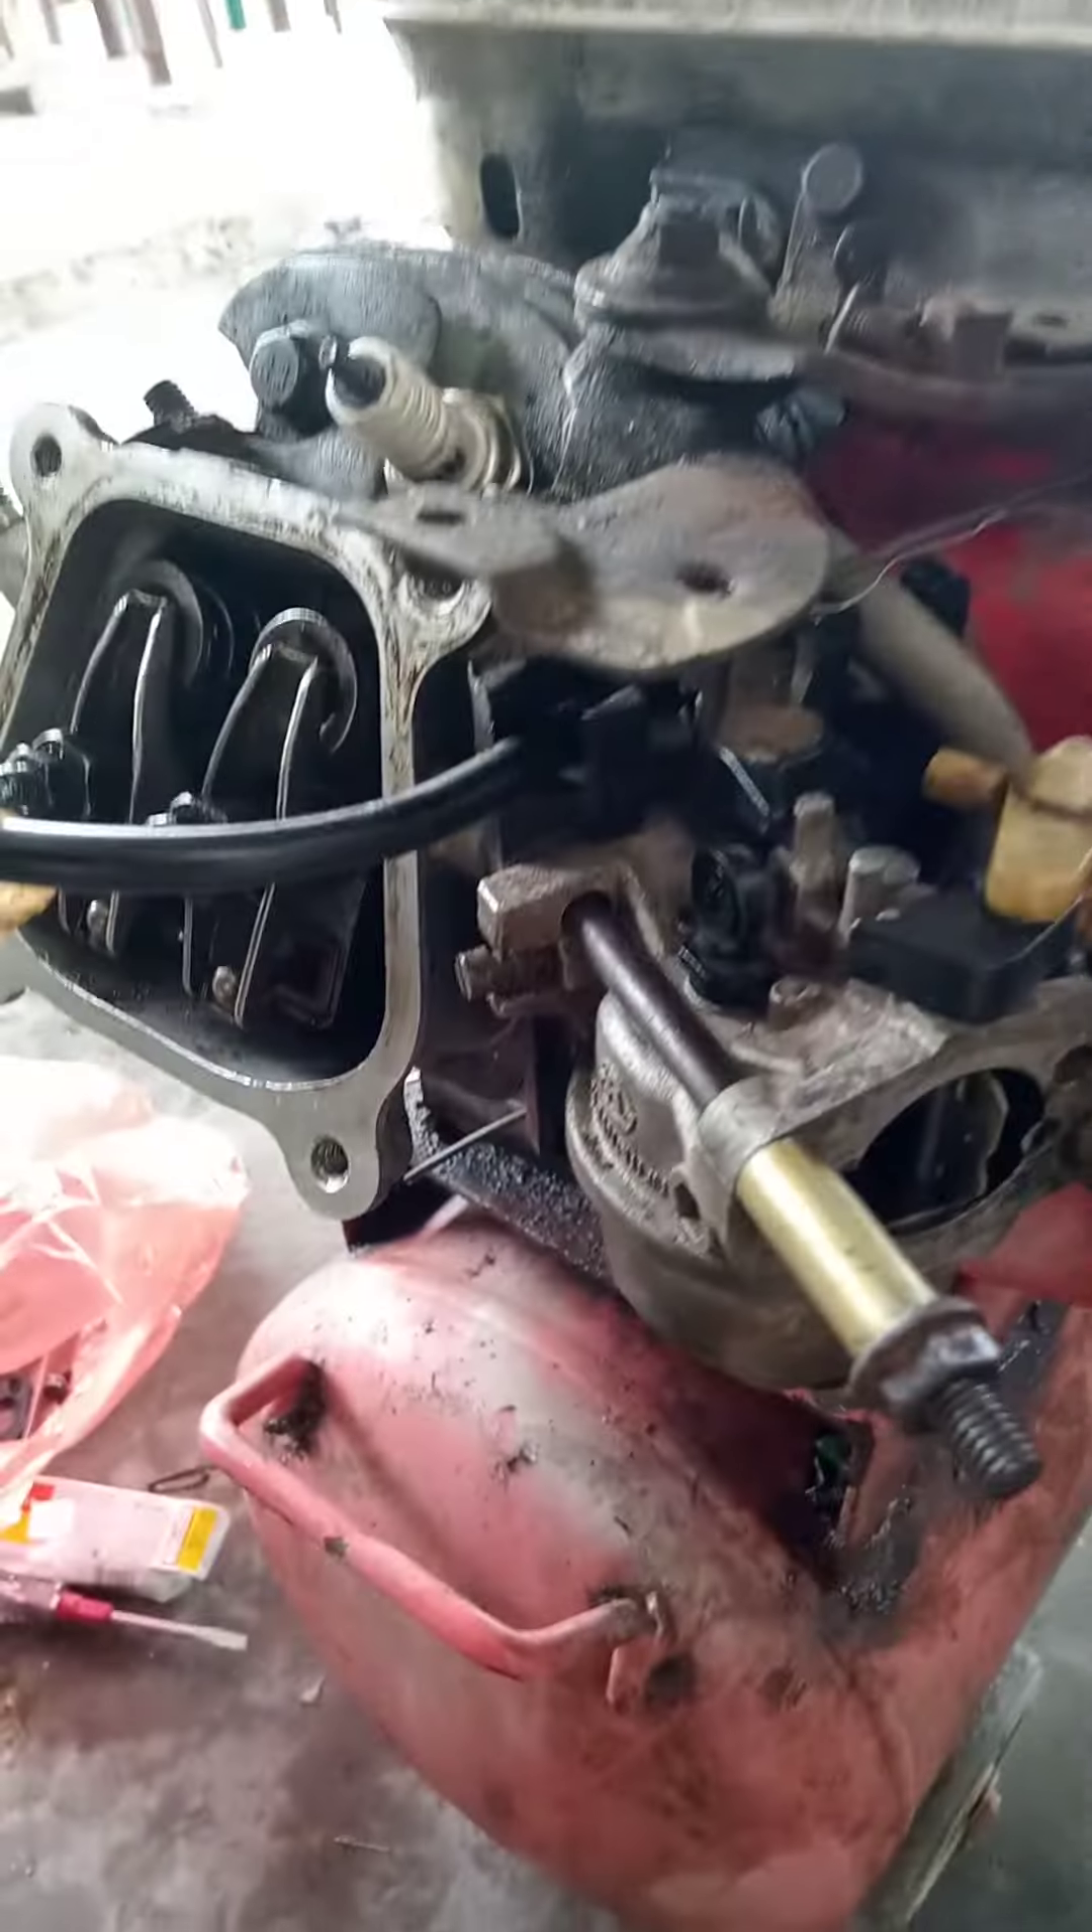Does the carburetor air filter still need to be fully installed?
Yes.